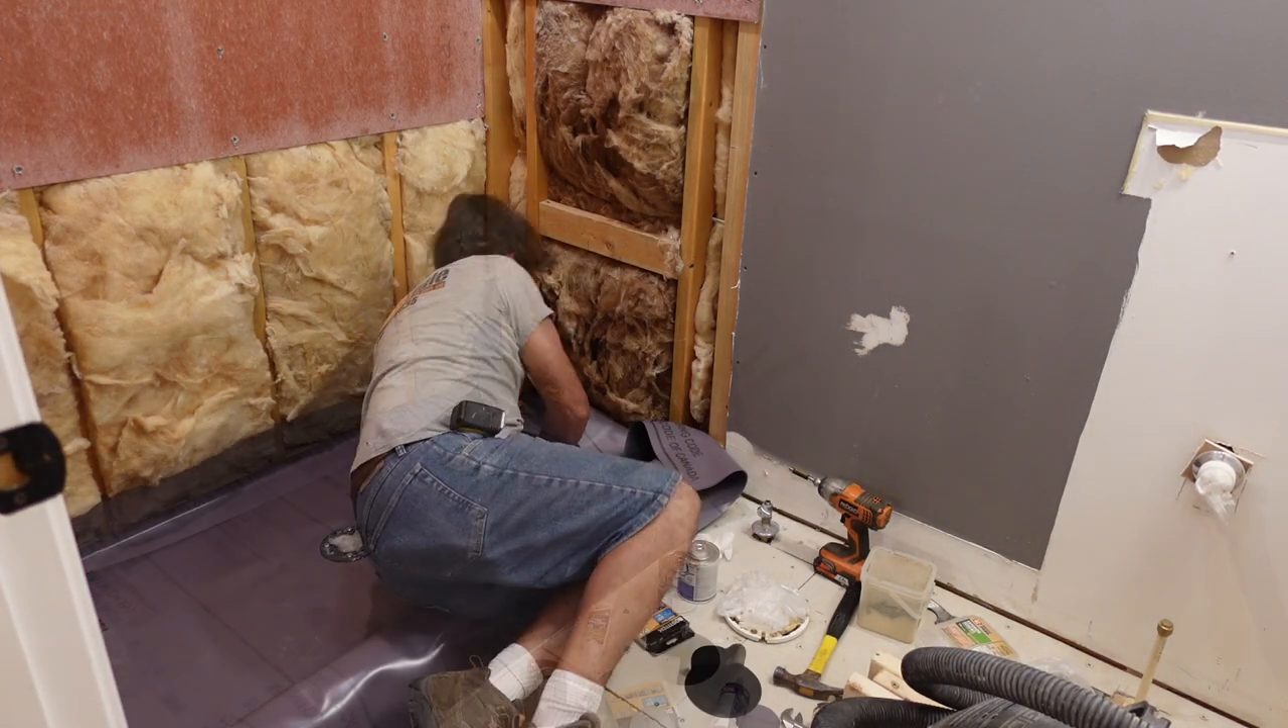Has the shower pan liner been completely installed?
No.